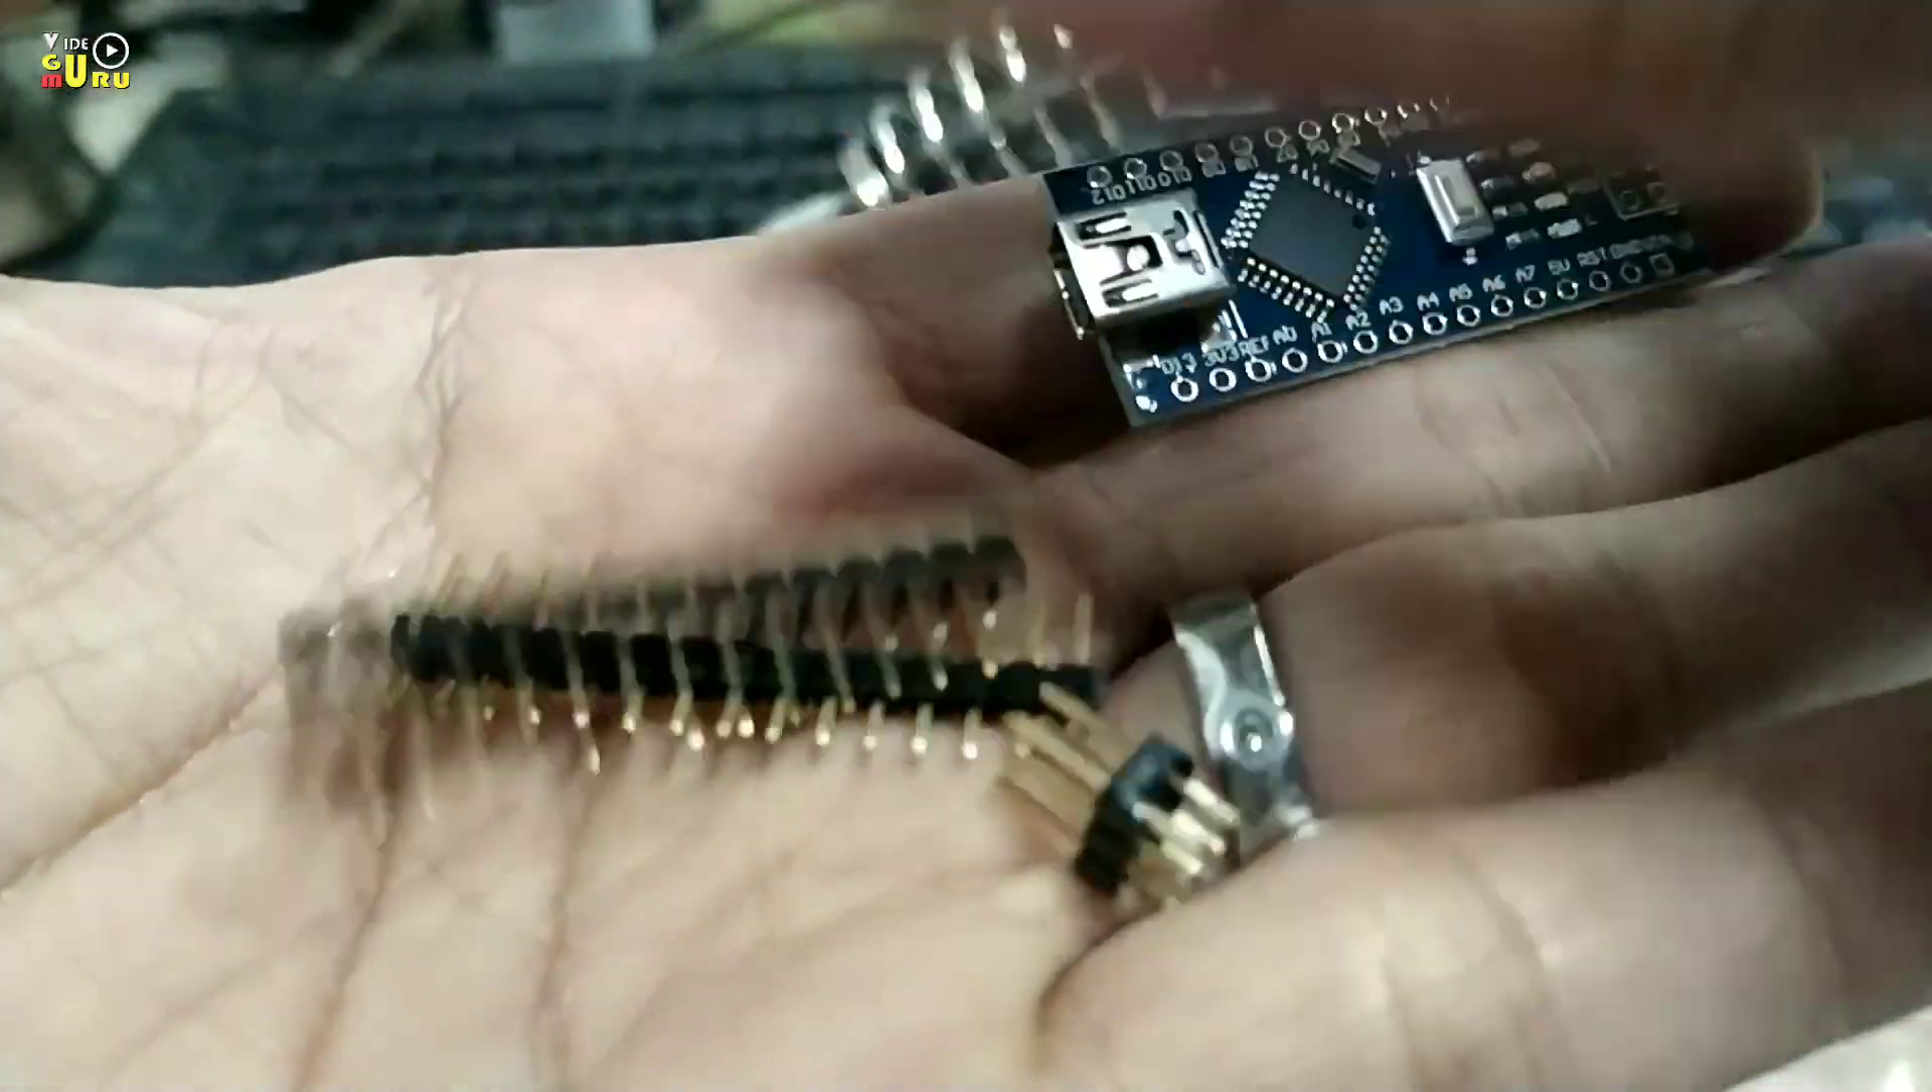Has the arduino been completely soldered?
No.